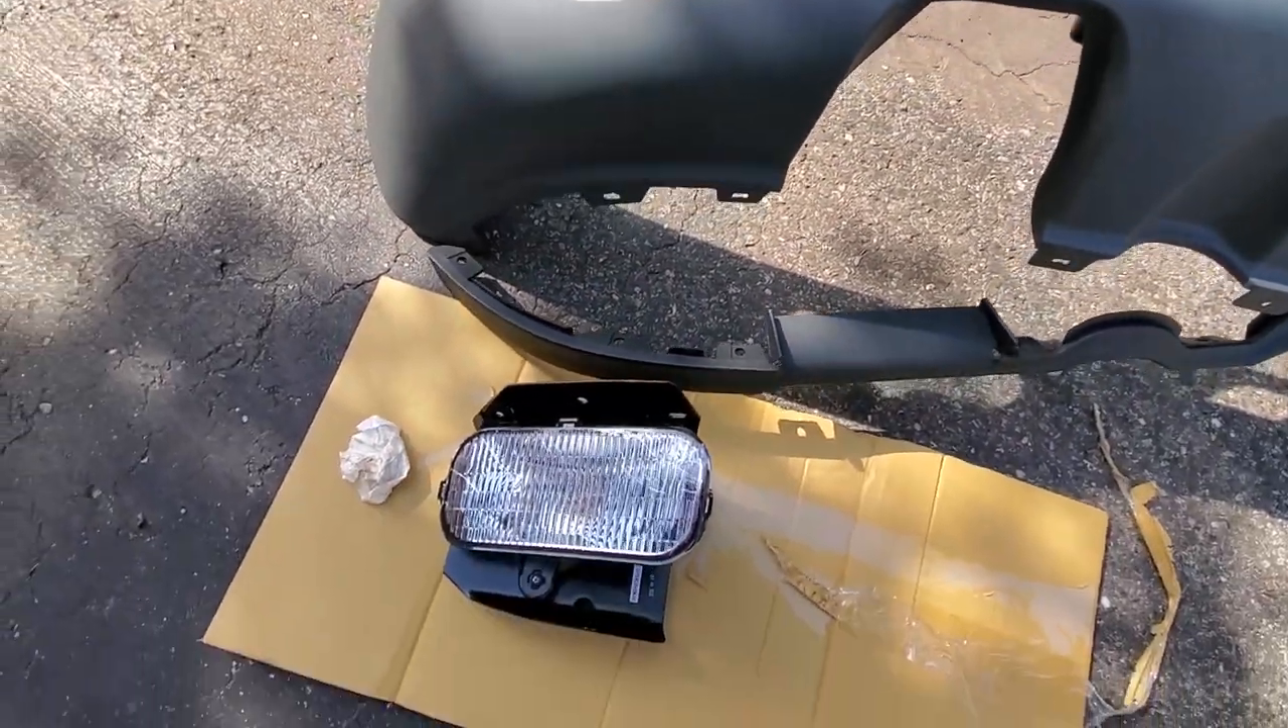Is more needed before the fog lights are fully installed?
Yes.